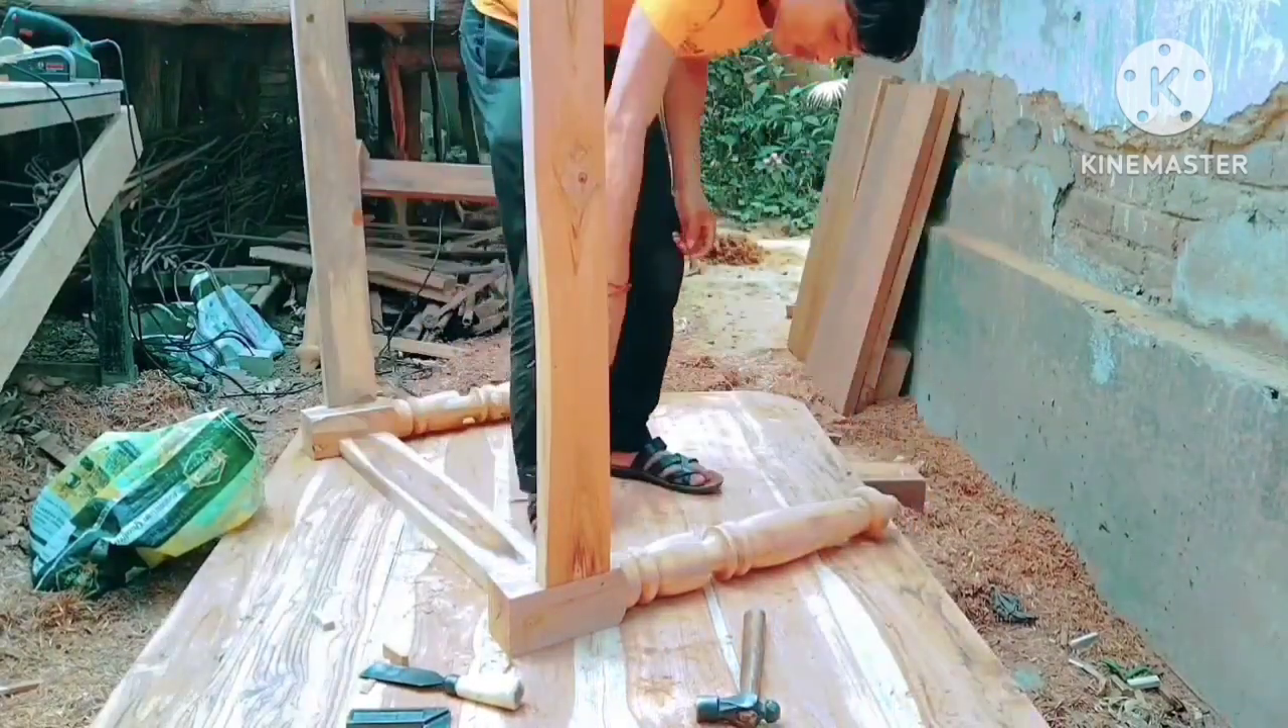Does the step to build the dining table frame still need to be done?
Yes.